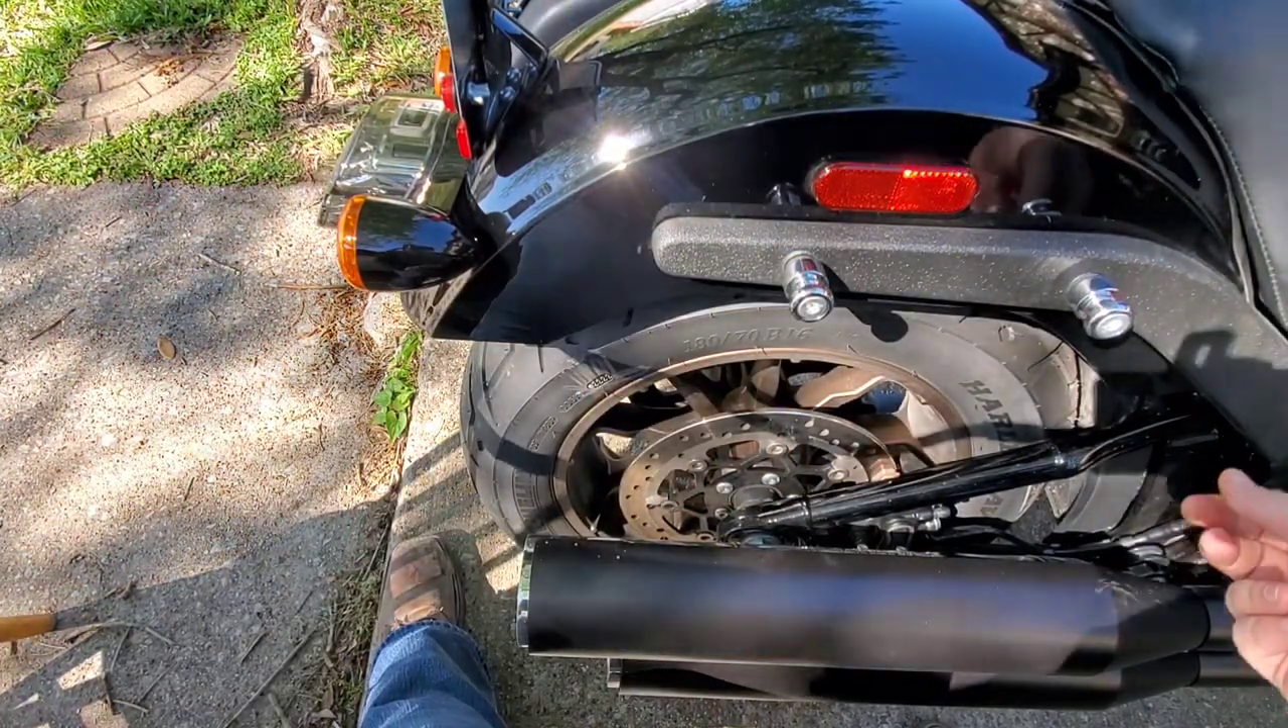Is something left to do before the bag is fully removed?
No.